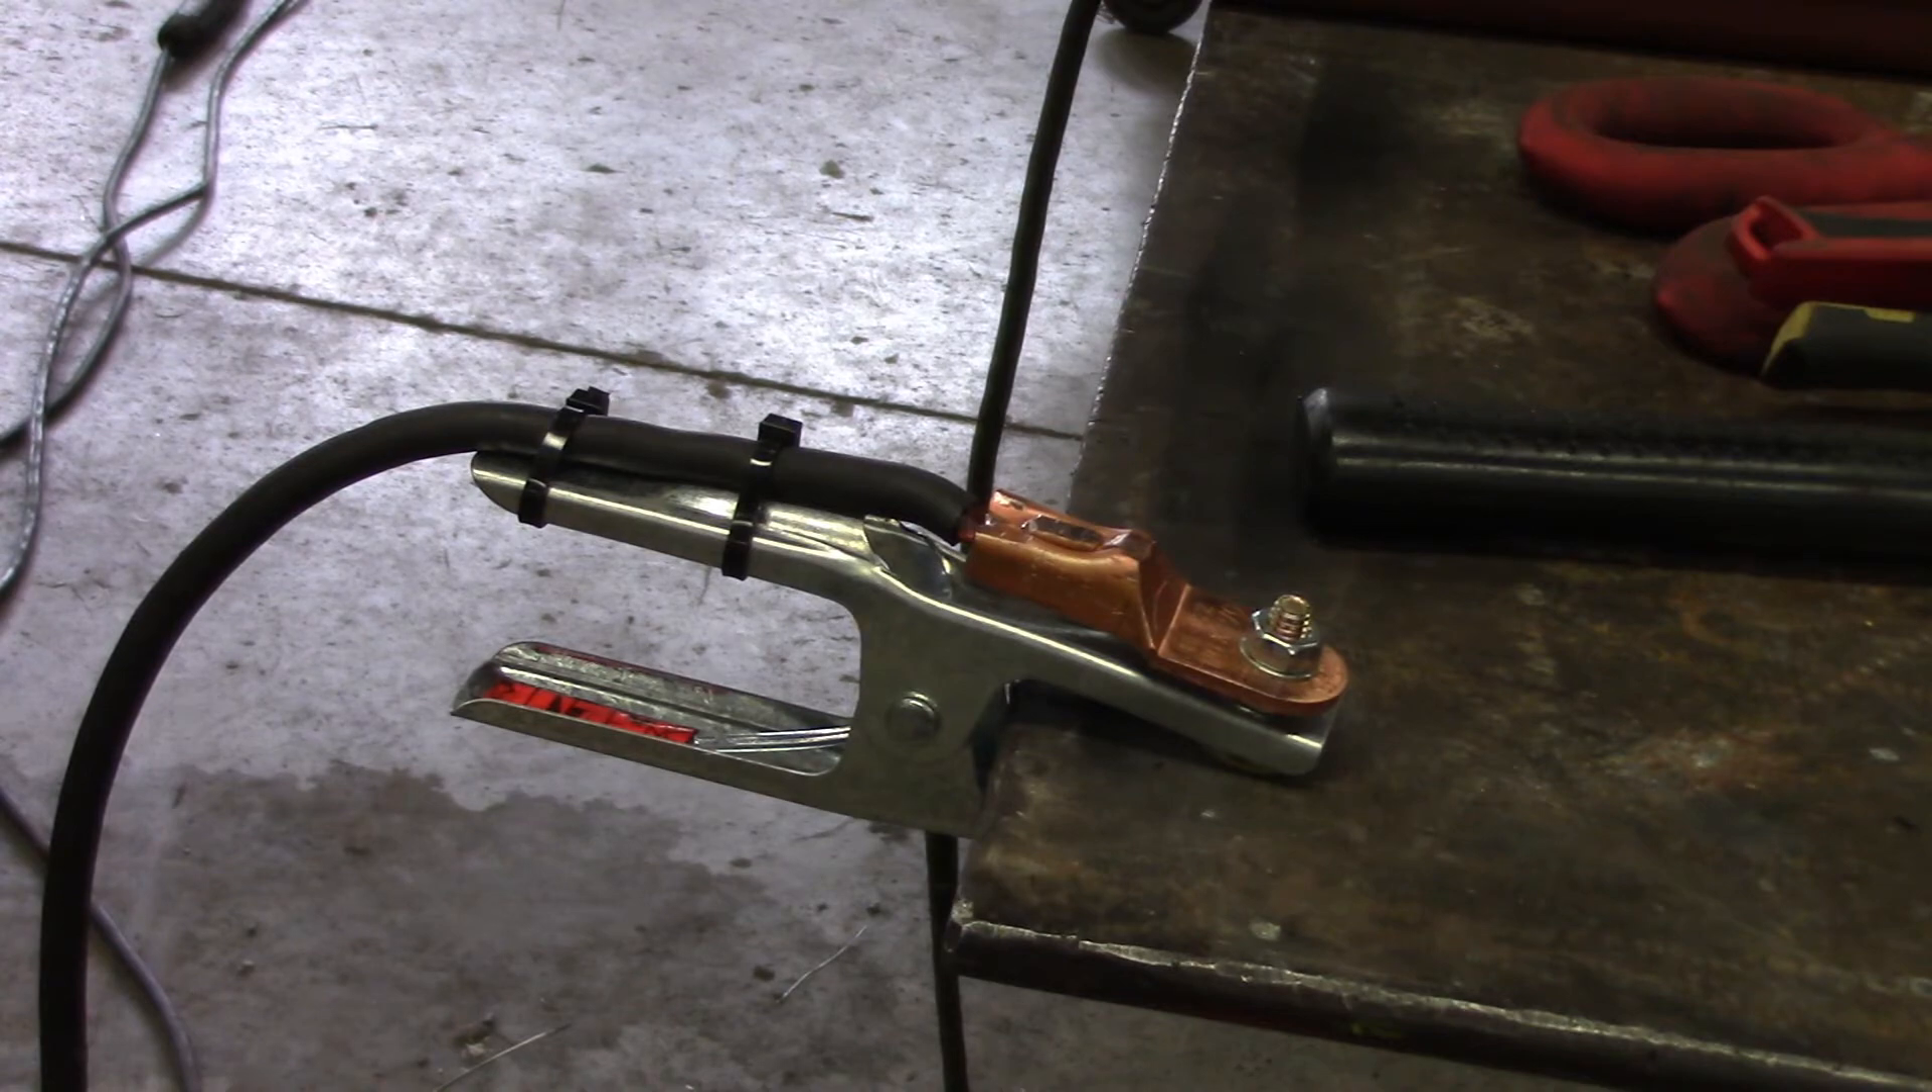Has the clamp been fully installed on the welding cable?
Yes.